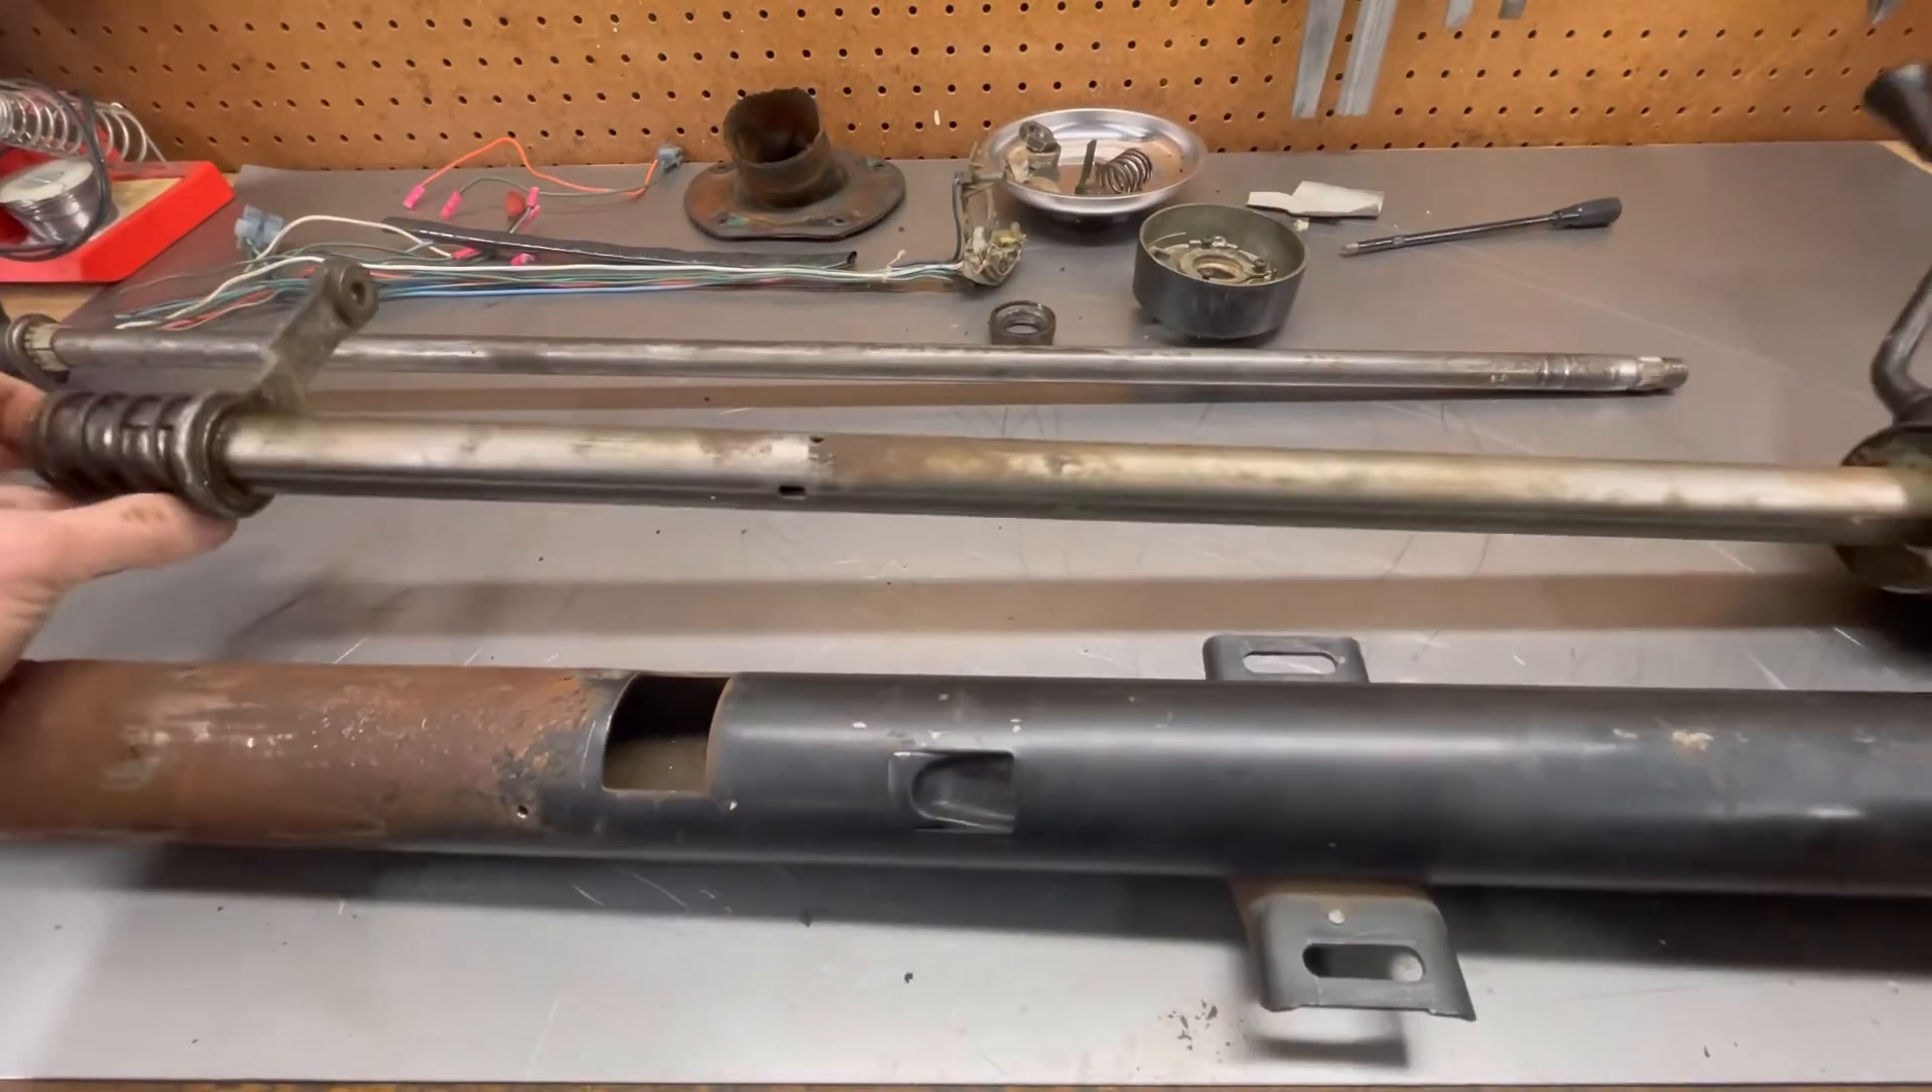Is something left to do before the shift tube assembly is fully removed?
No.